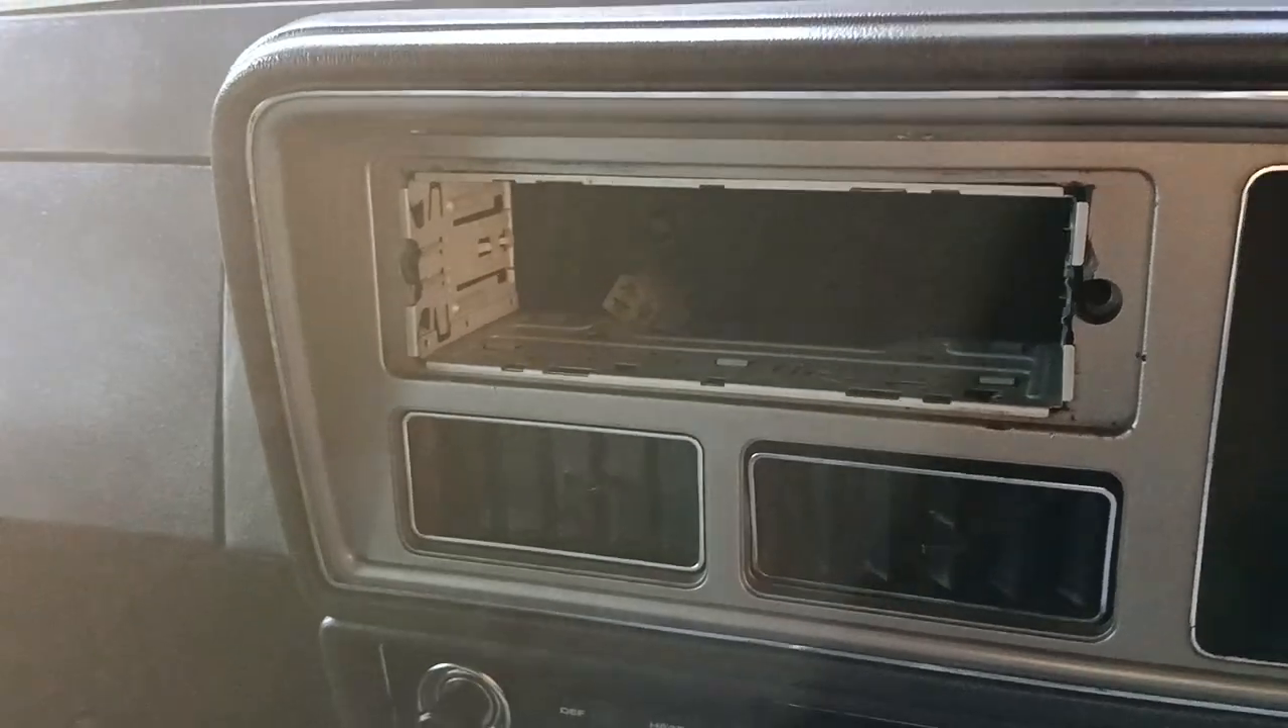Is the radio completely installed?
No.